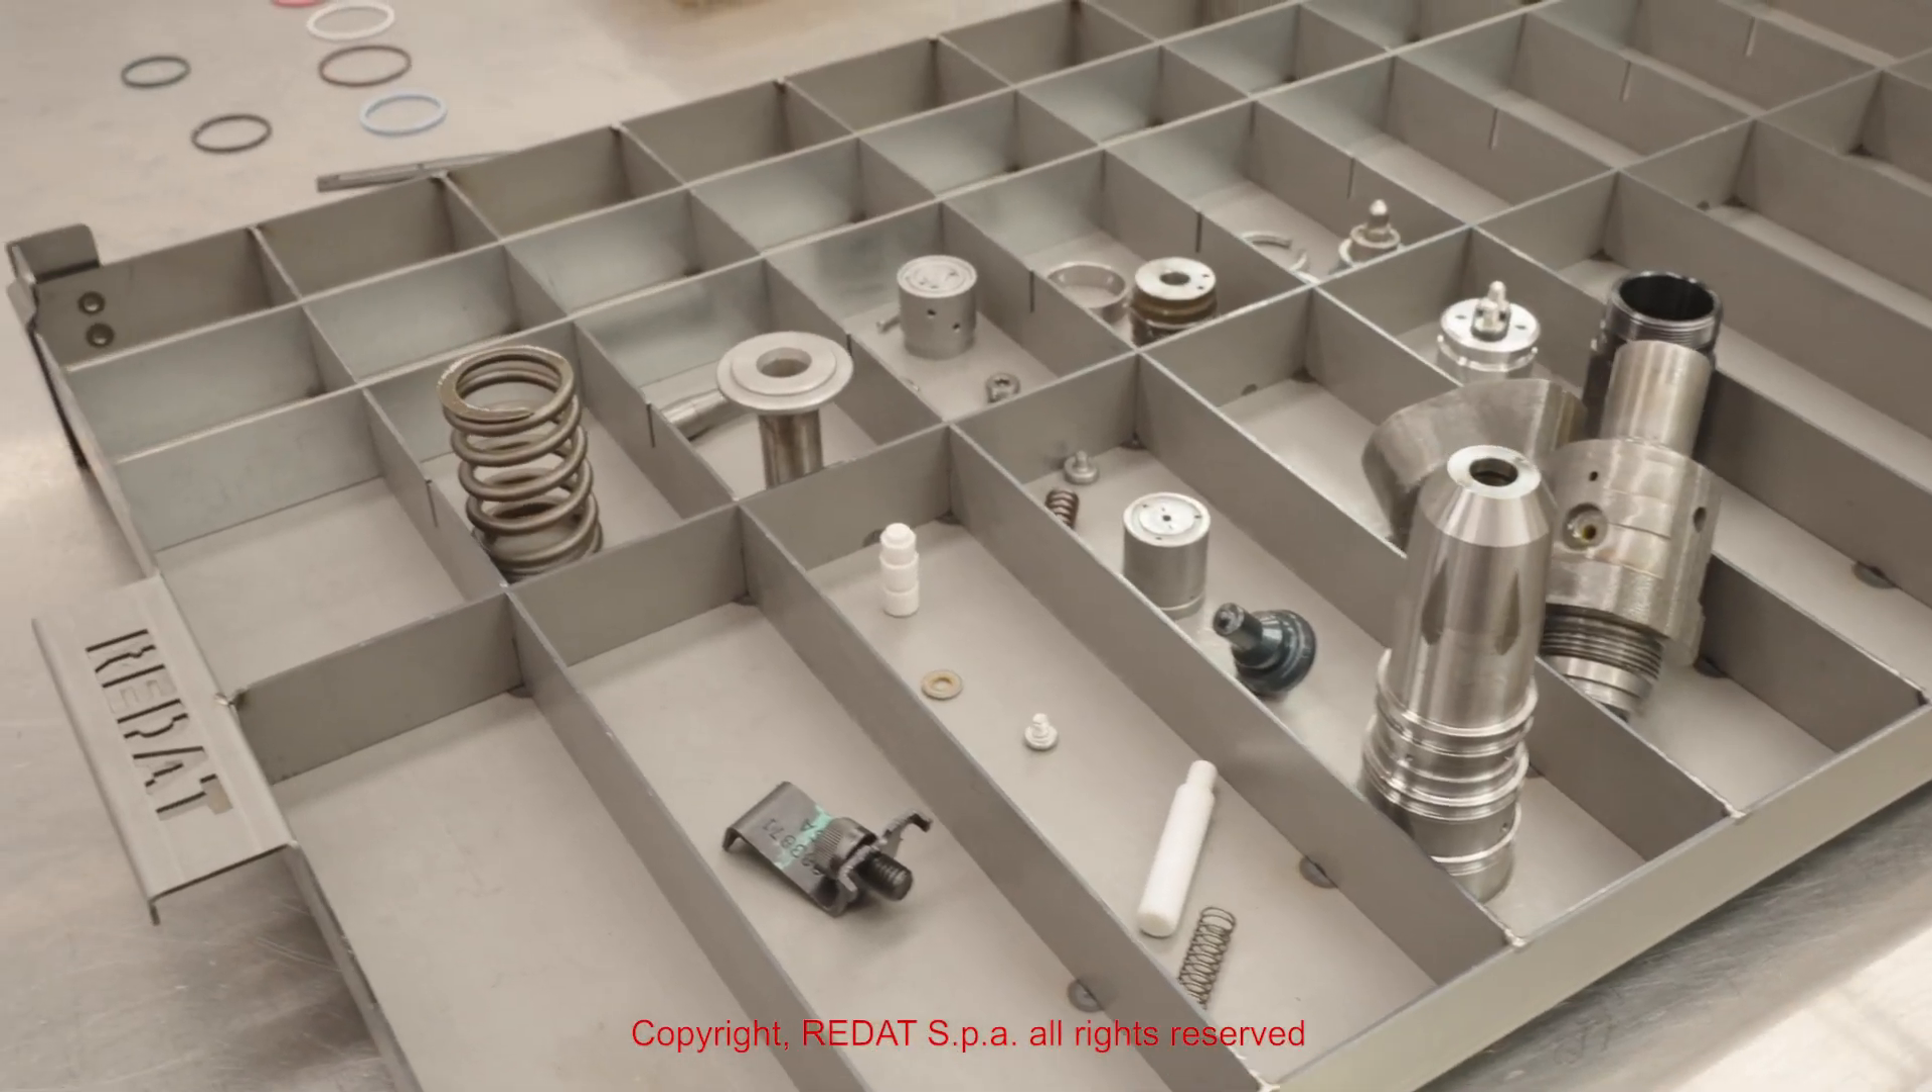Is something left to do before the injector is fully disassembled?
No.